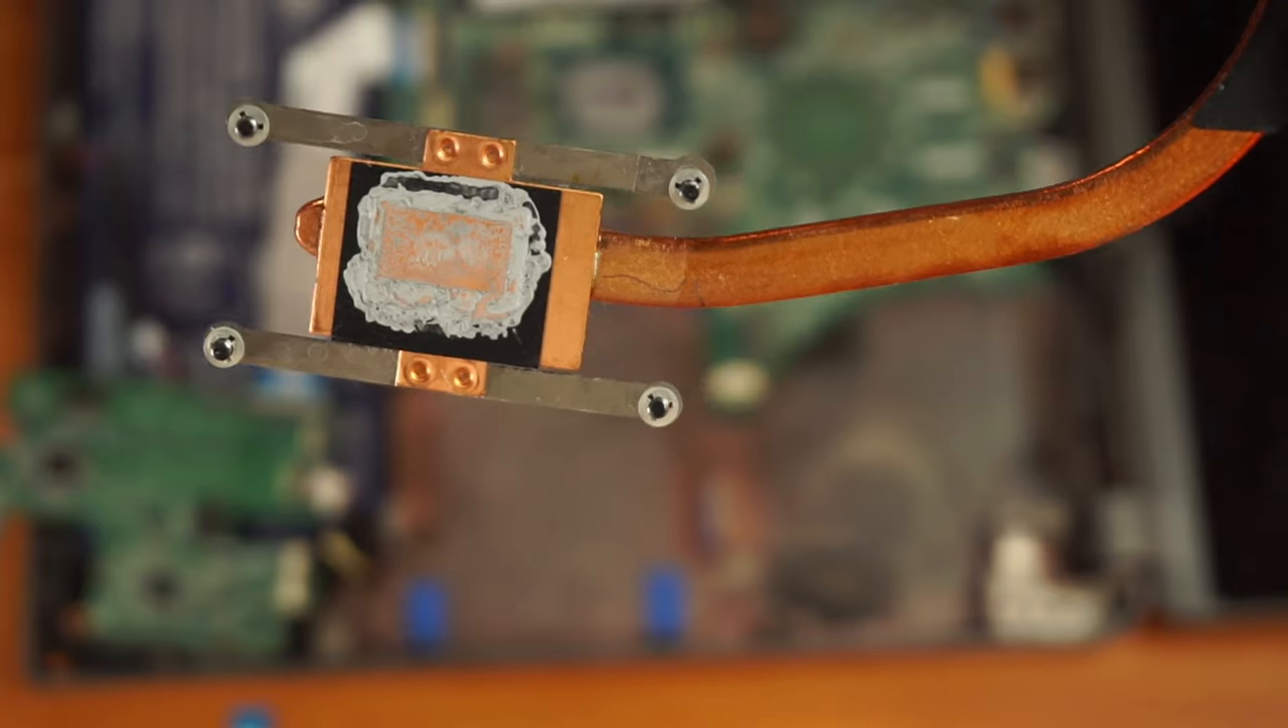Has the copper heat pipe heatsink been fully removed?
Yes.